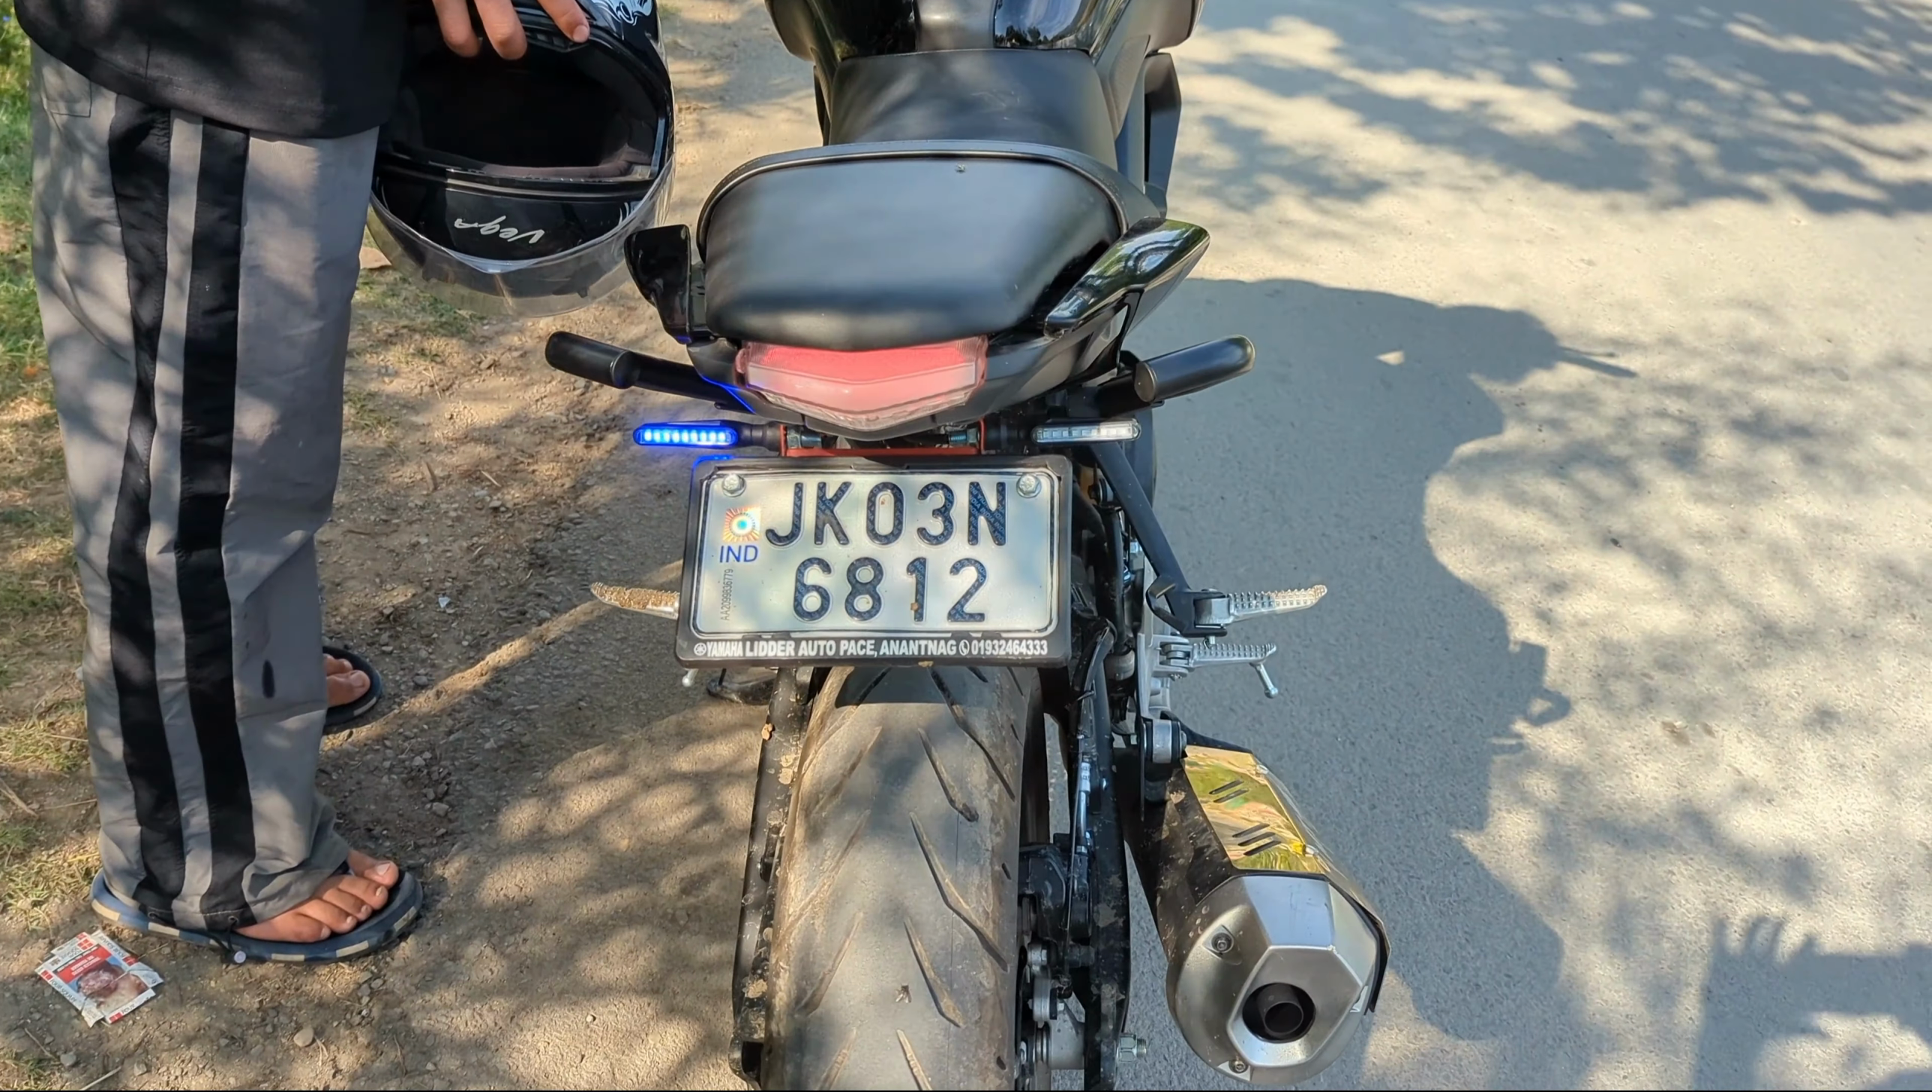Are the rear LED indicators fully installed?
Yes.